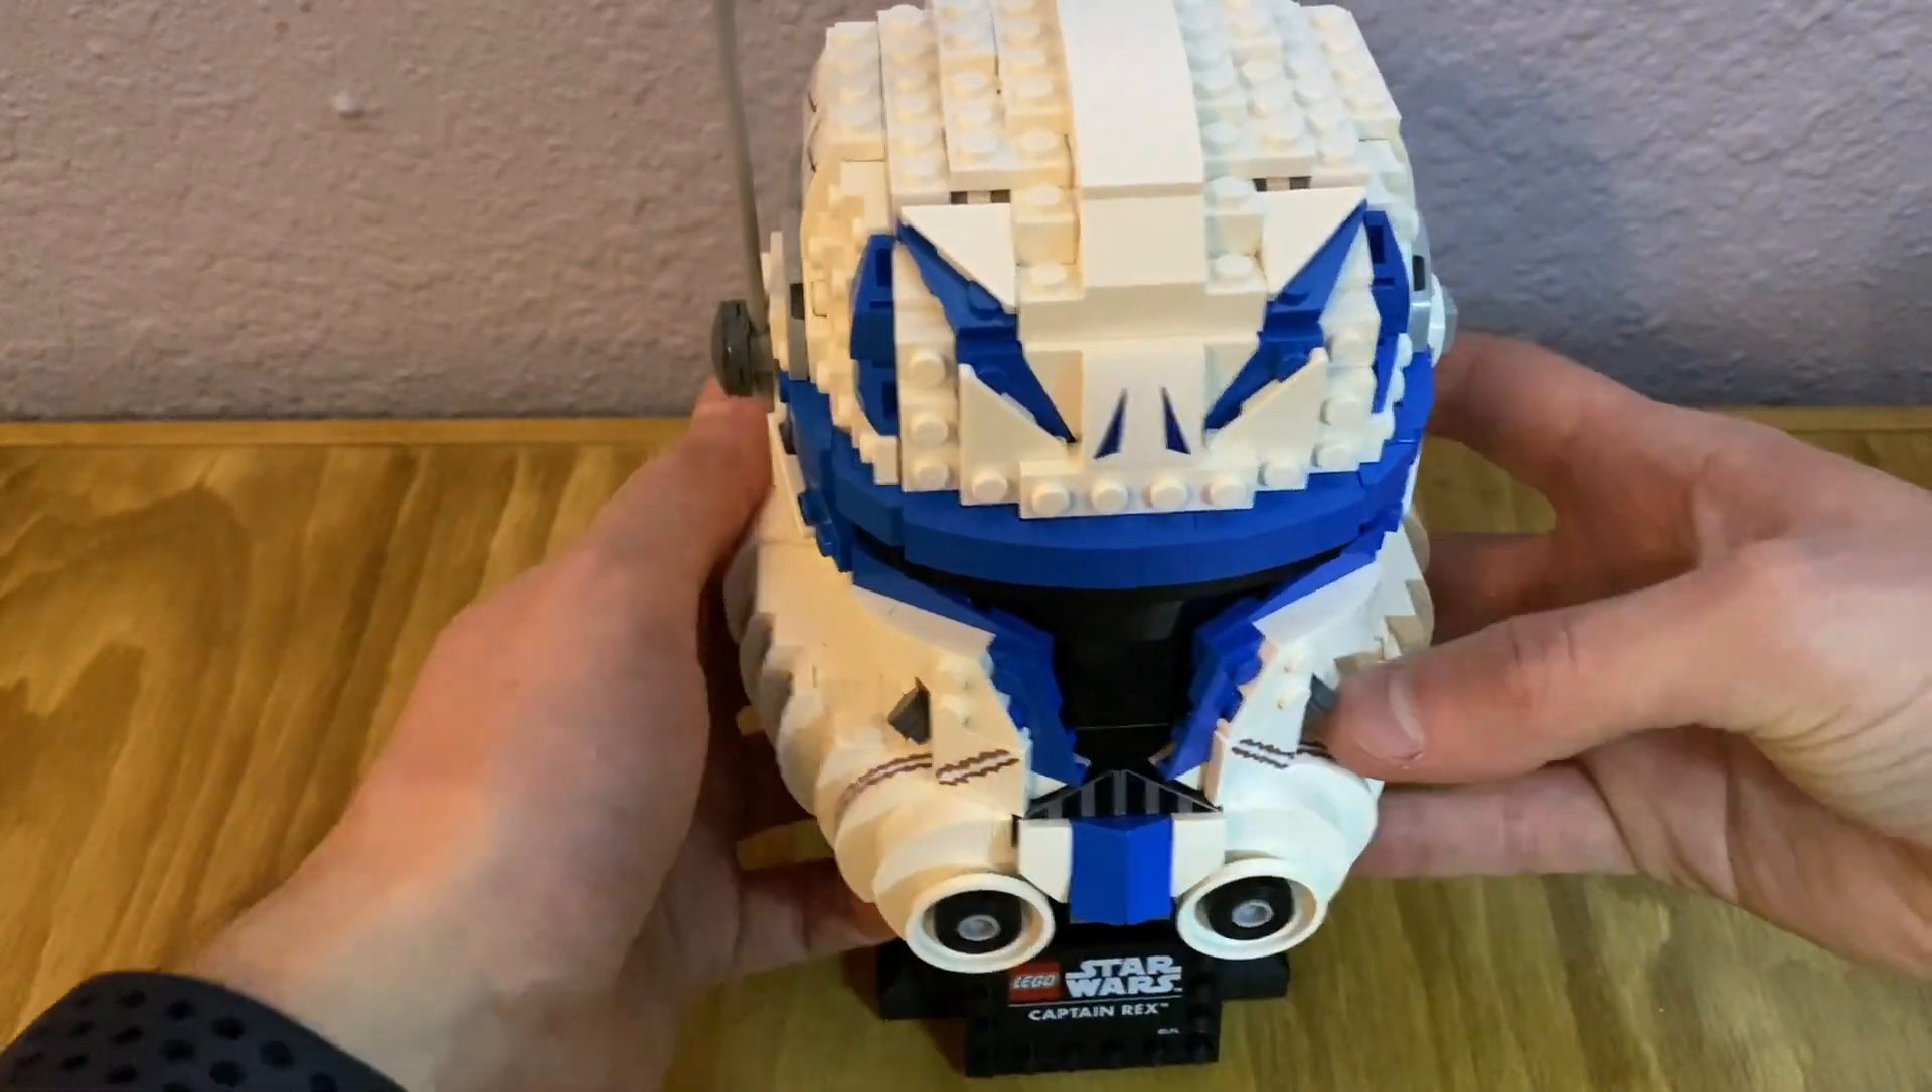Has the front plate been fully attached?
Yes.